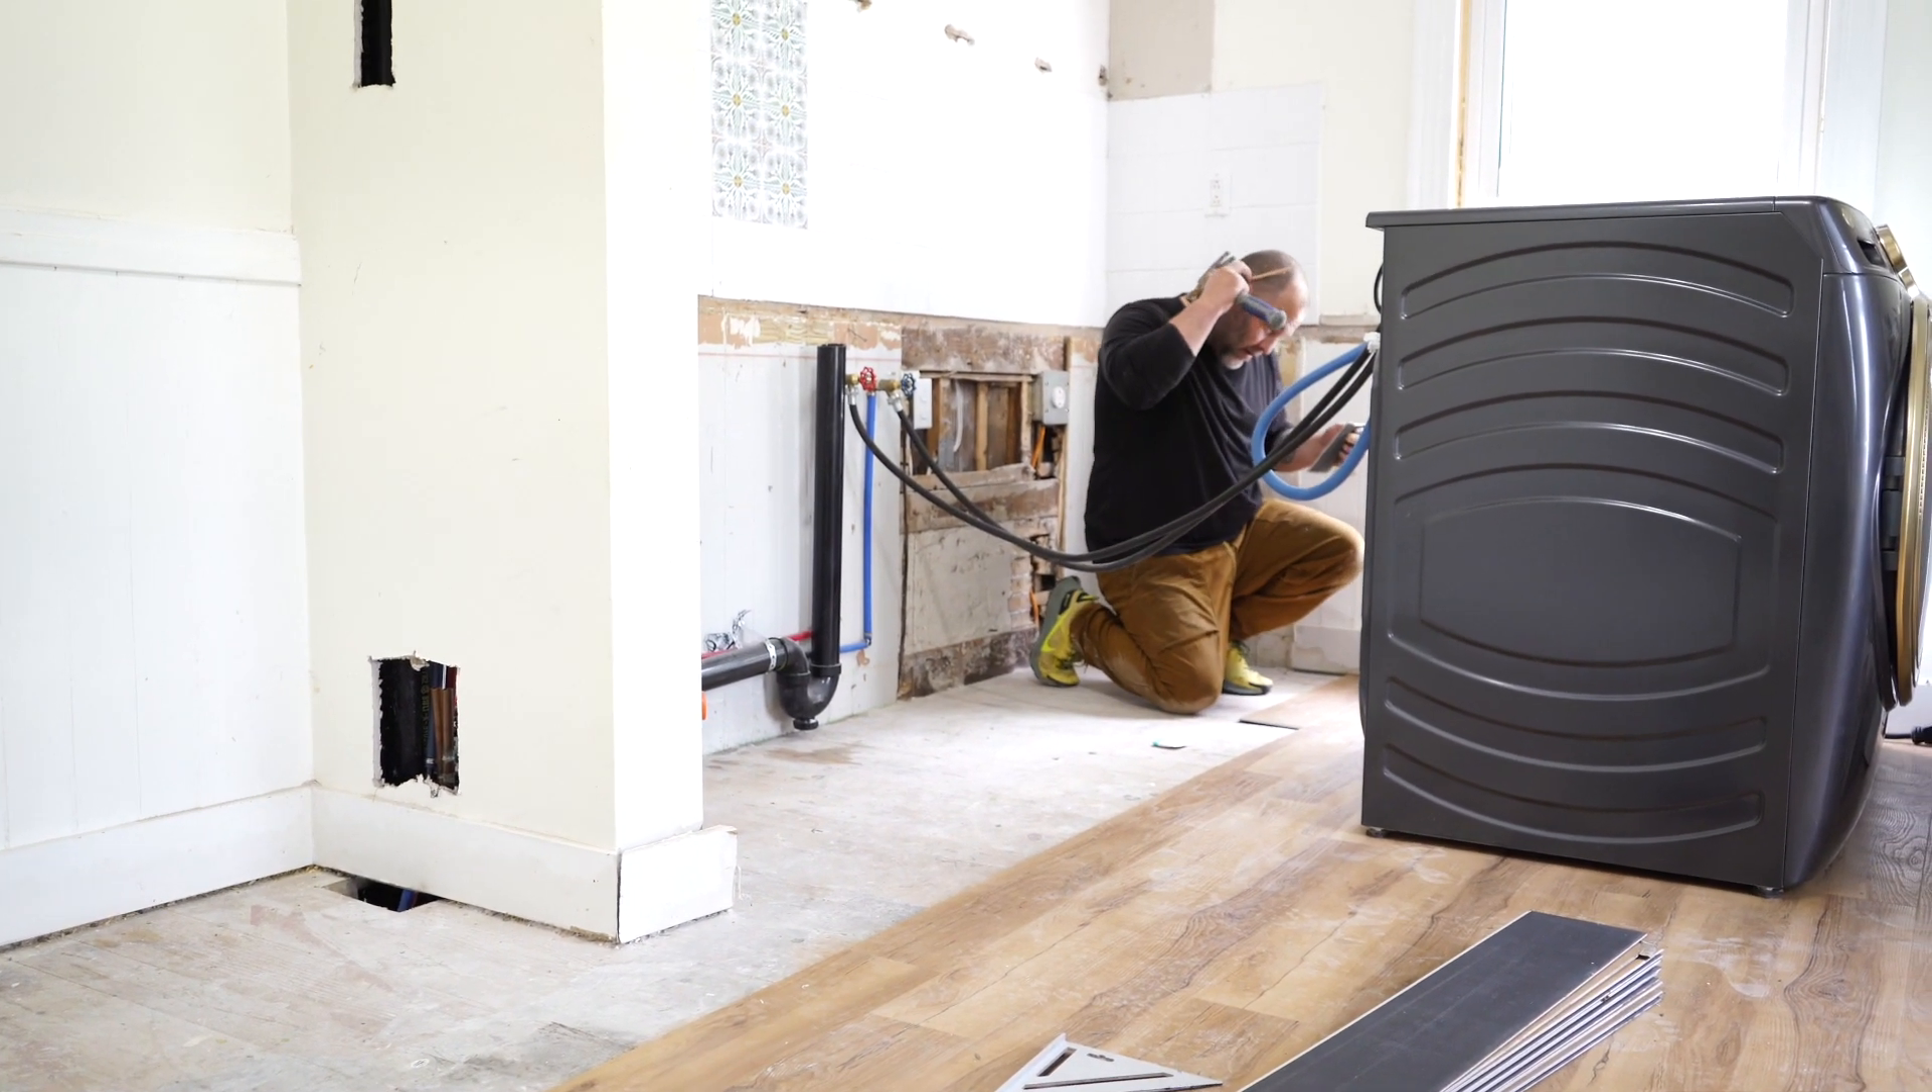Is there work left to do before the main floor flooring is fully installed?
Yes.